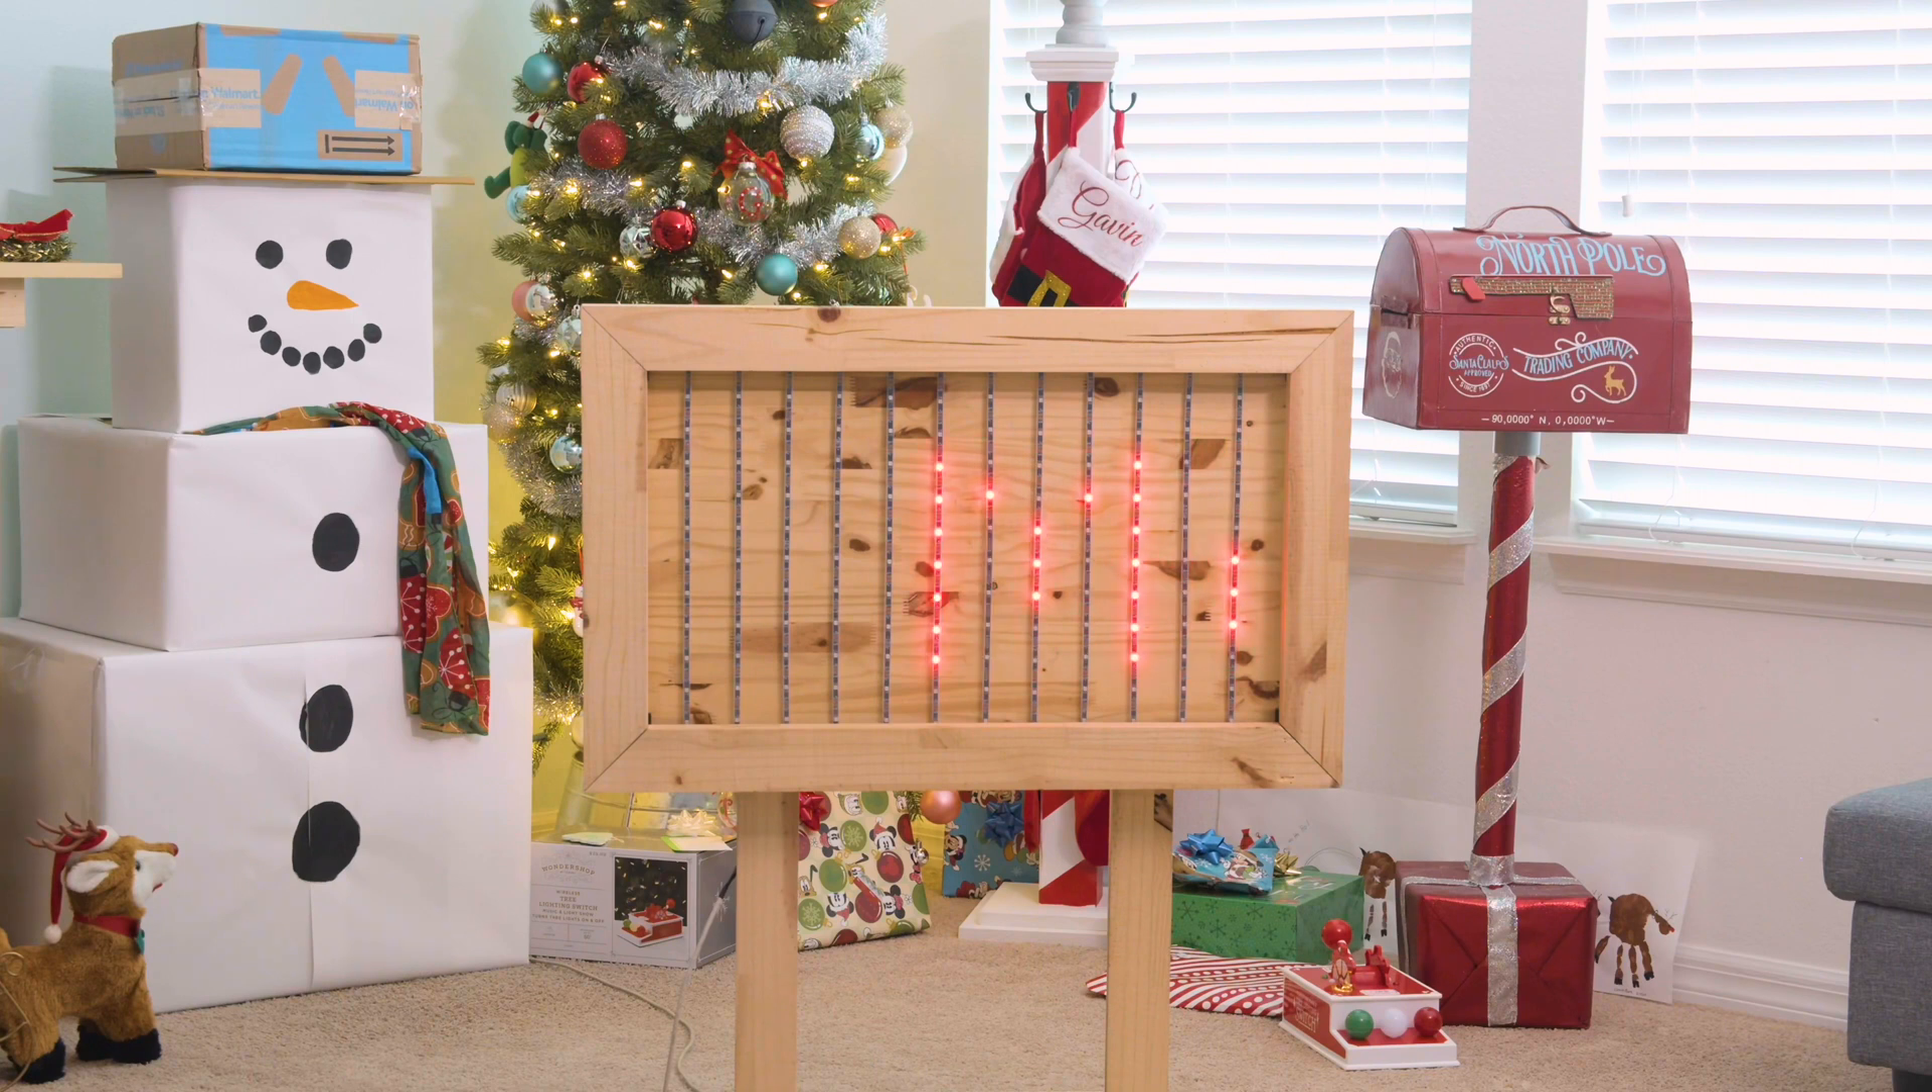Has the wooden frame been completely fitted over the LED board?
Yes.